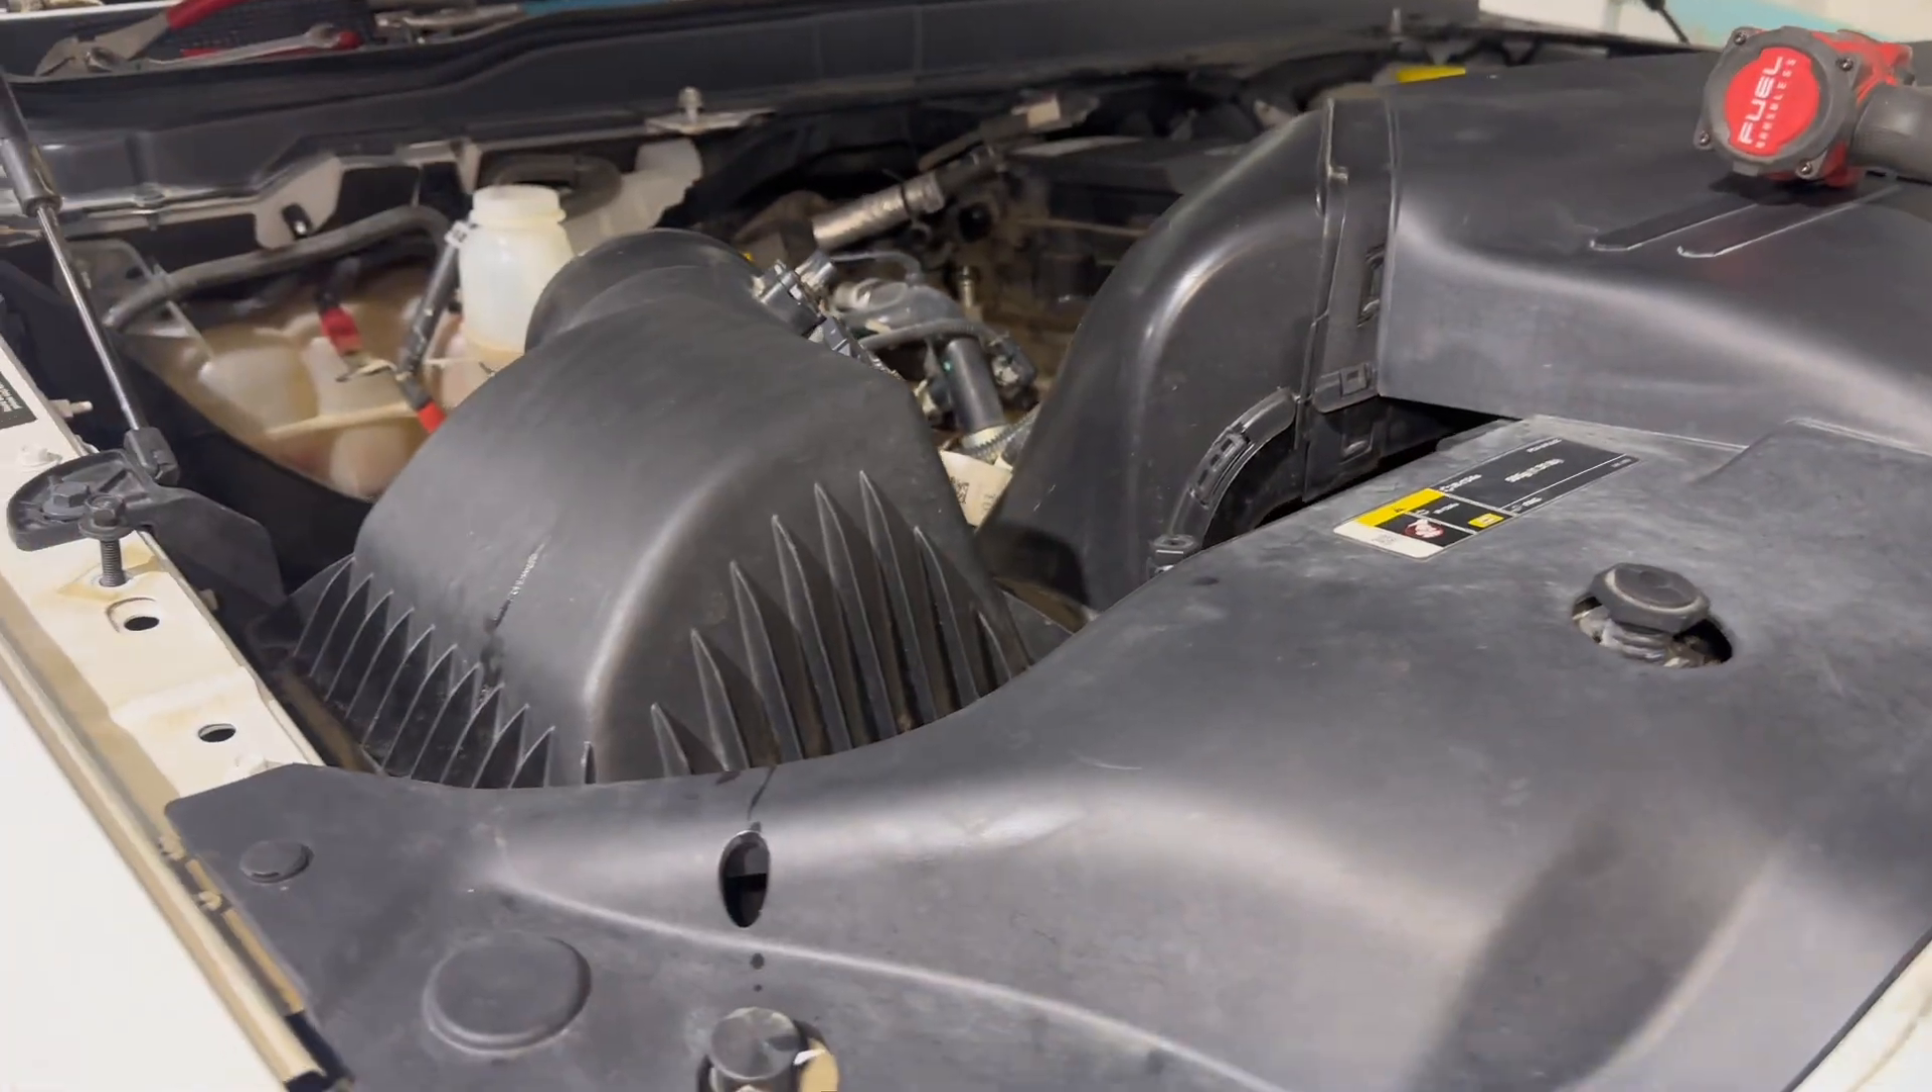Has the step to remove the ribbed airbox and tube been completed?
No.